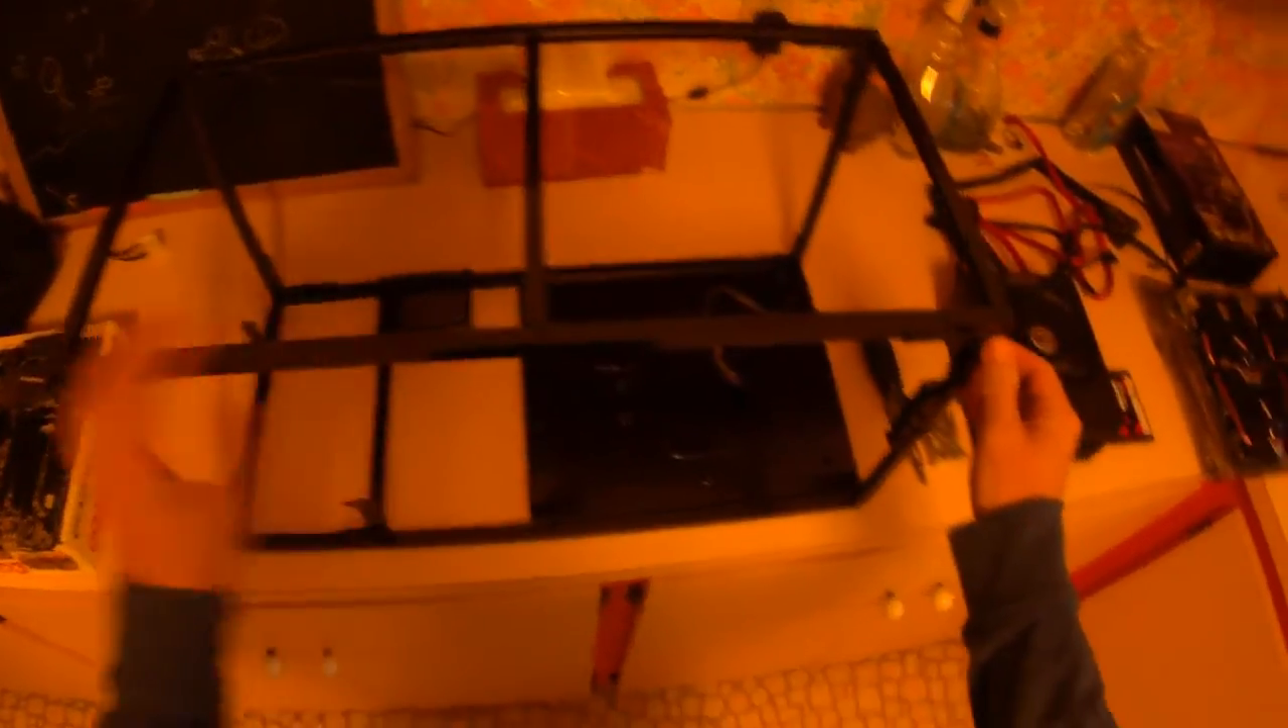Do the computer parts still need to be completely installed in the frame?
Yes.